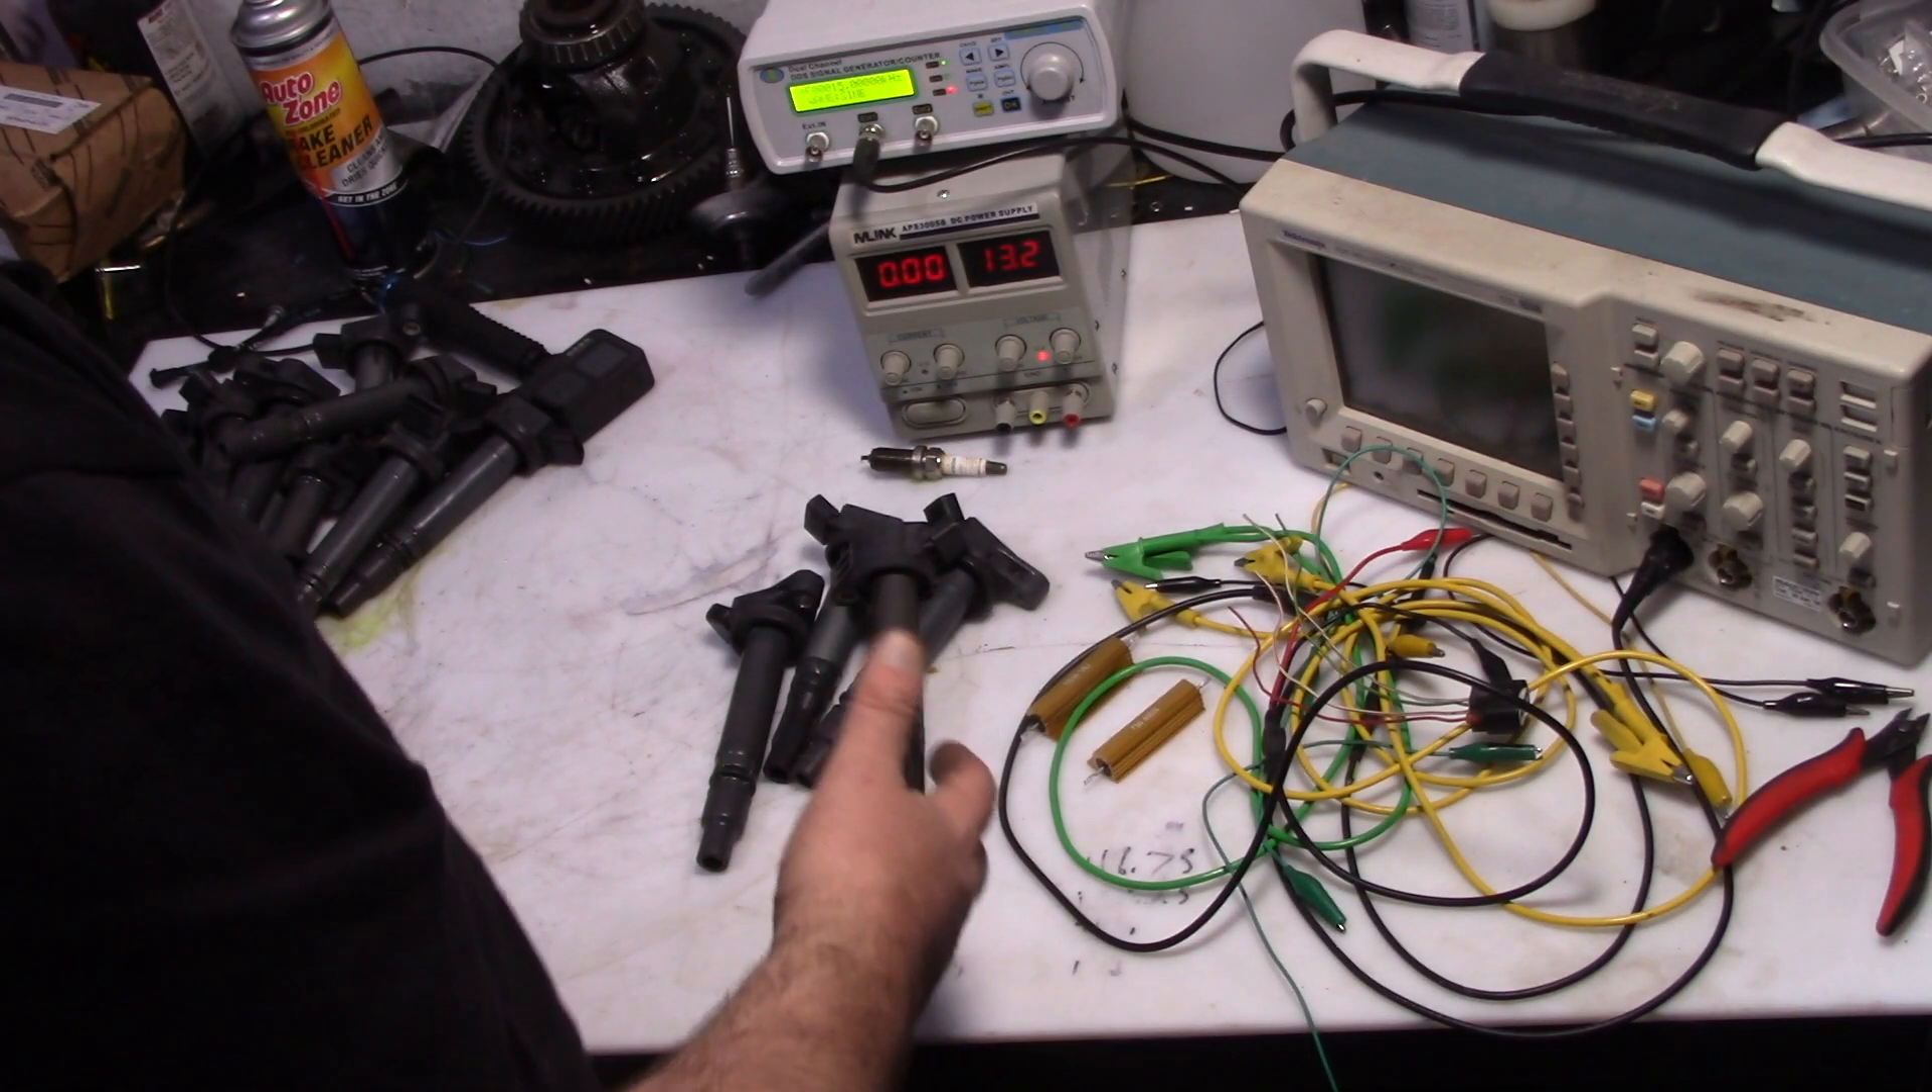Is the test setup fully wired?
No.